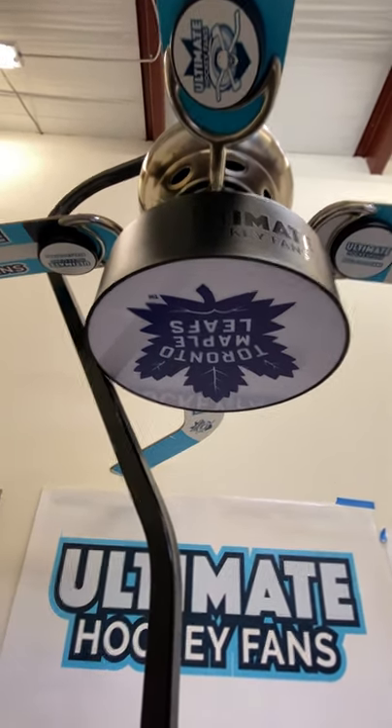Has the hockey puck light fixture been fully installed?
Yes.